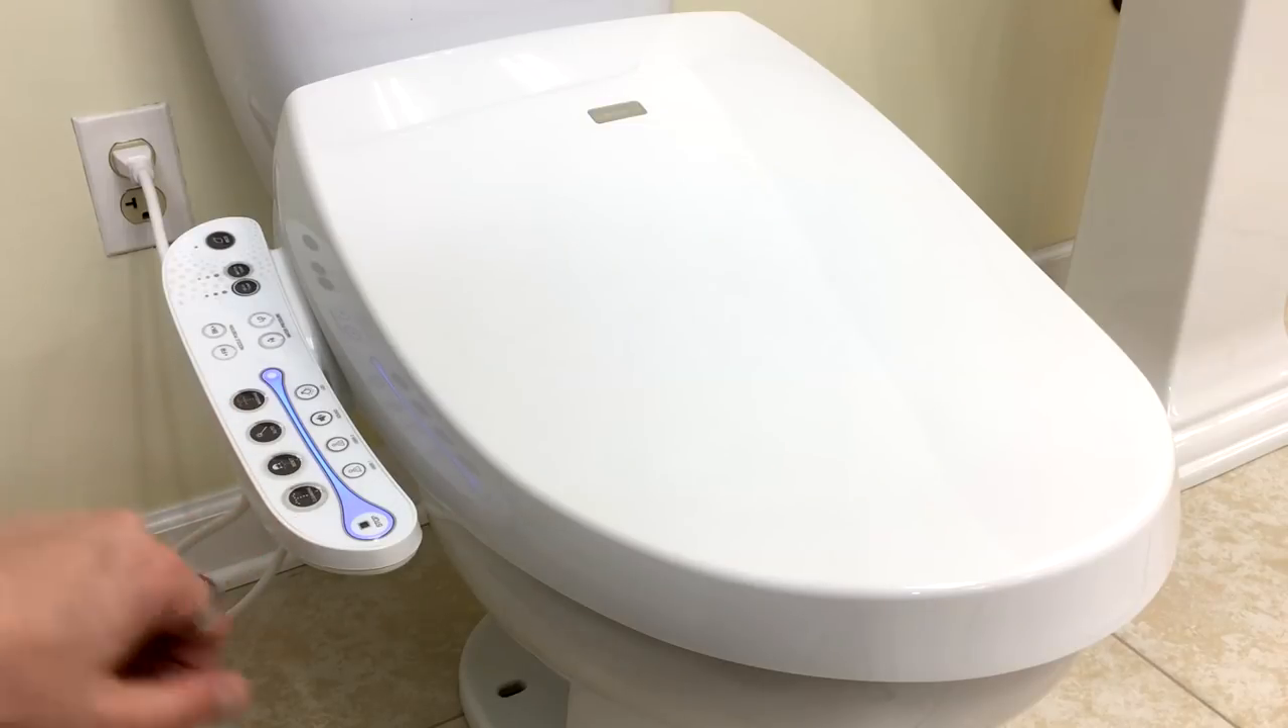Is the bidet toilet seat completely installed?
Yes.